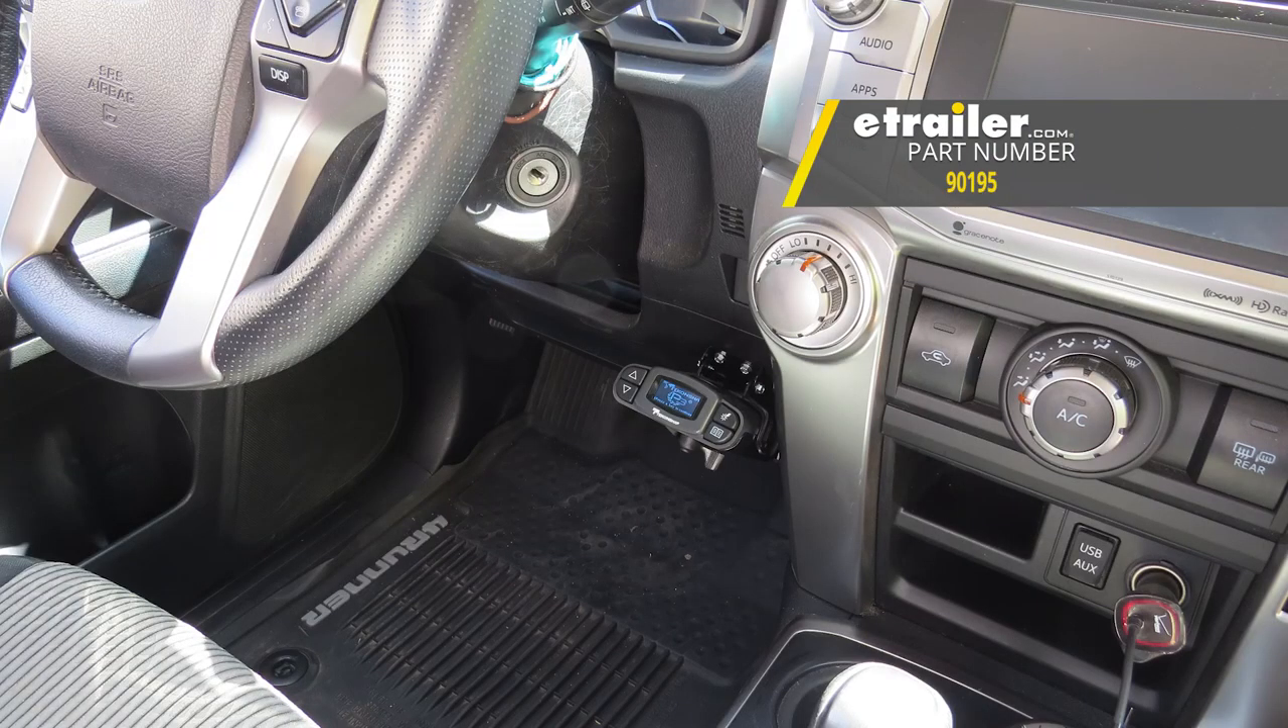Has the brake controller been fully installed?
Yes.